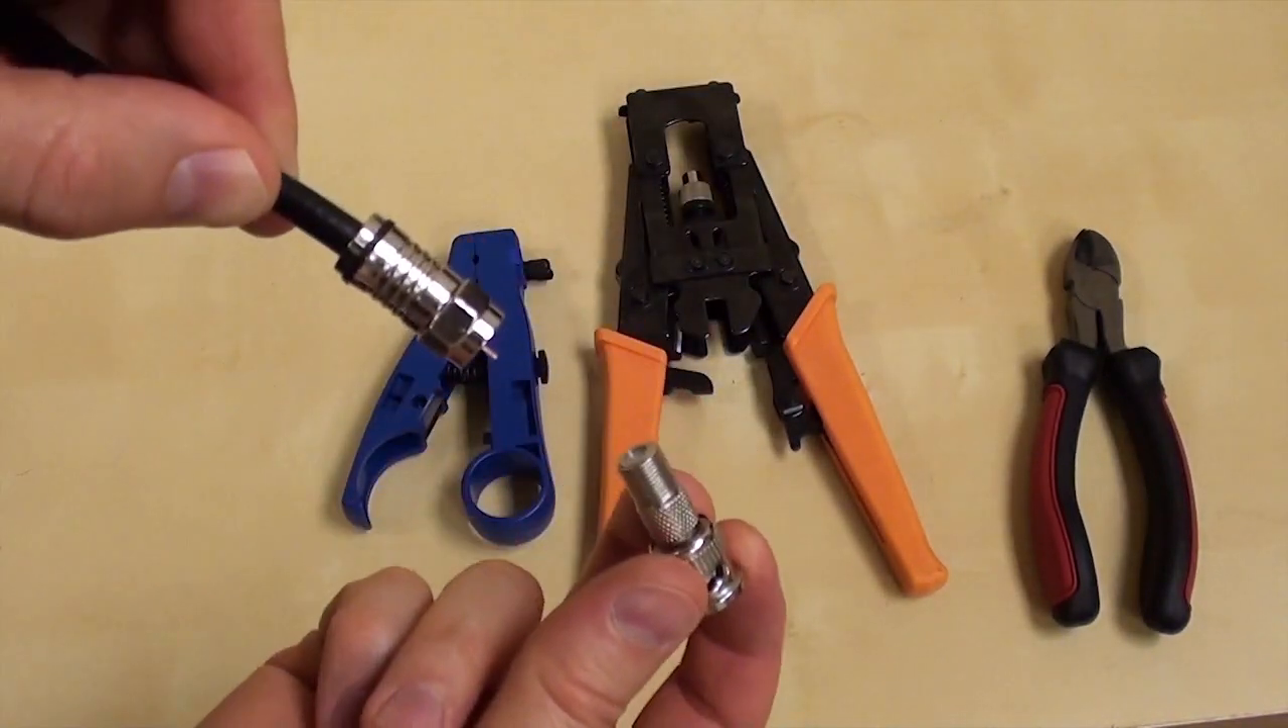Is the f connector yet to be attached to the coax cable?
No.